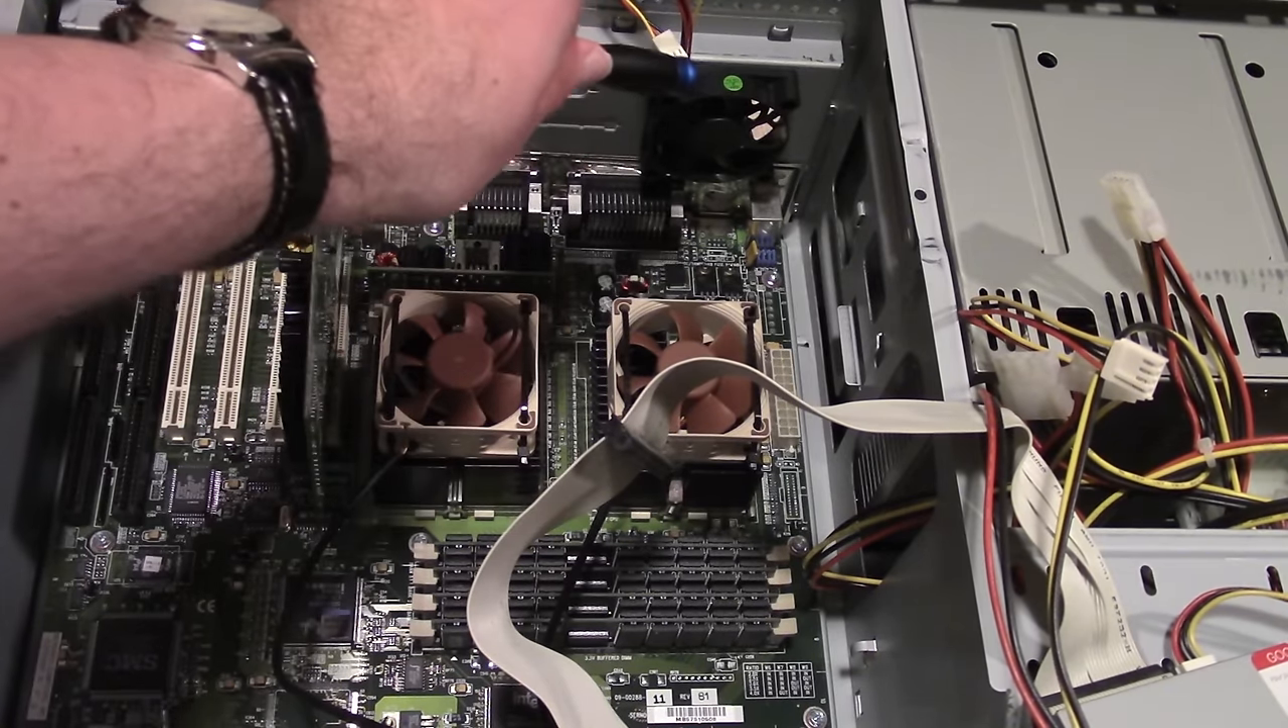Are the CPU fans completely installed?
Yes.